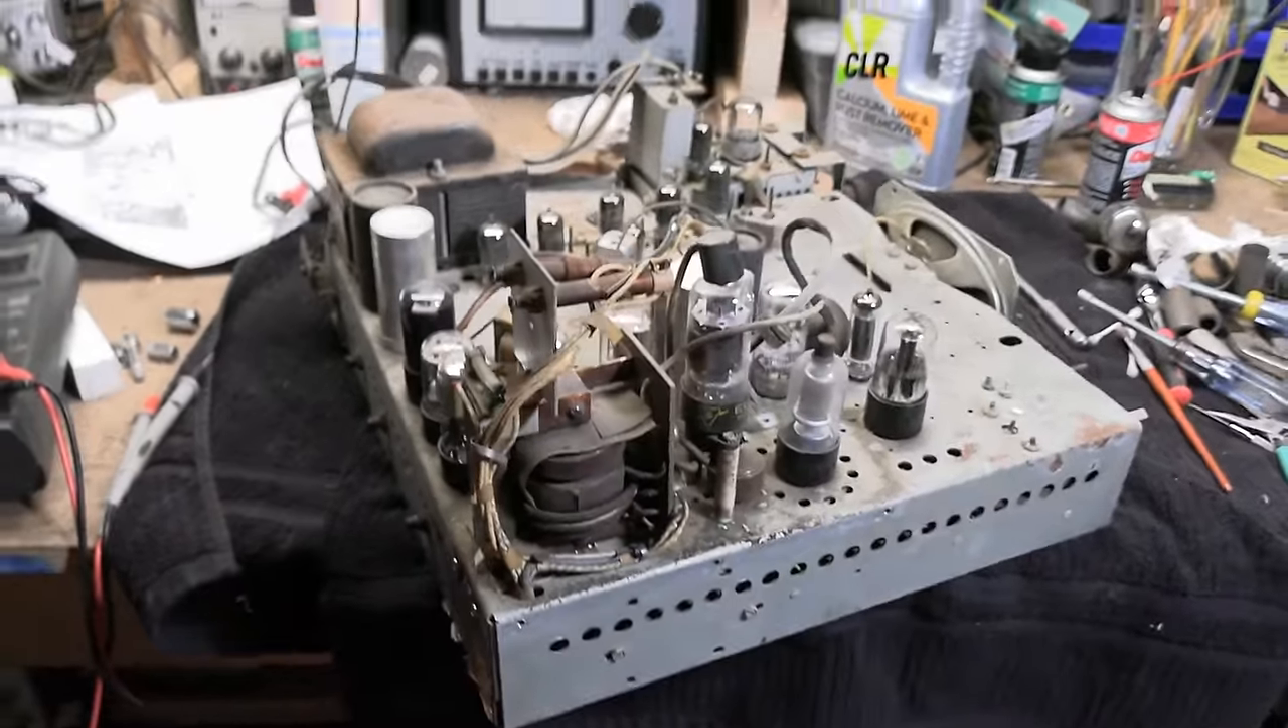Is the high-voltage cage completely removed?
Yes.